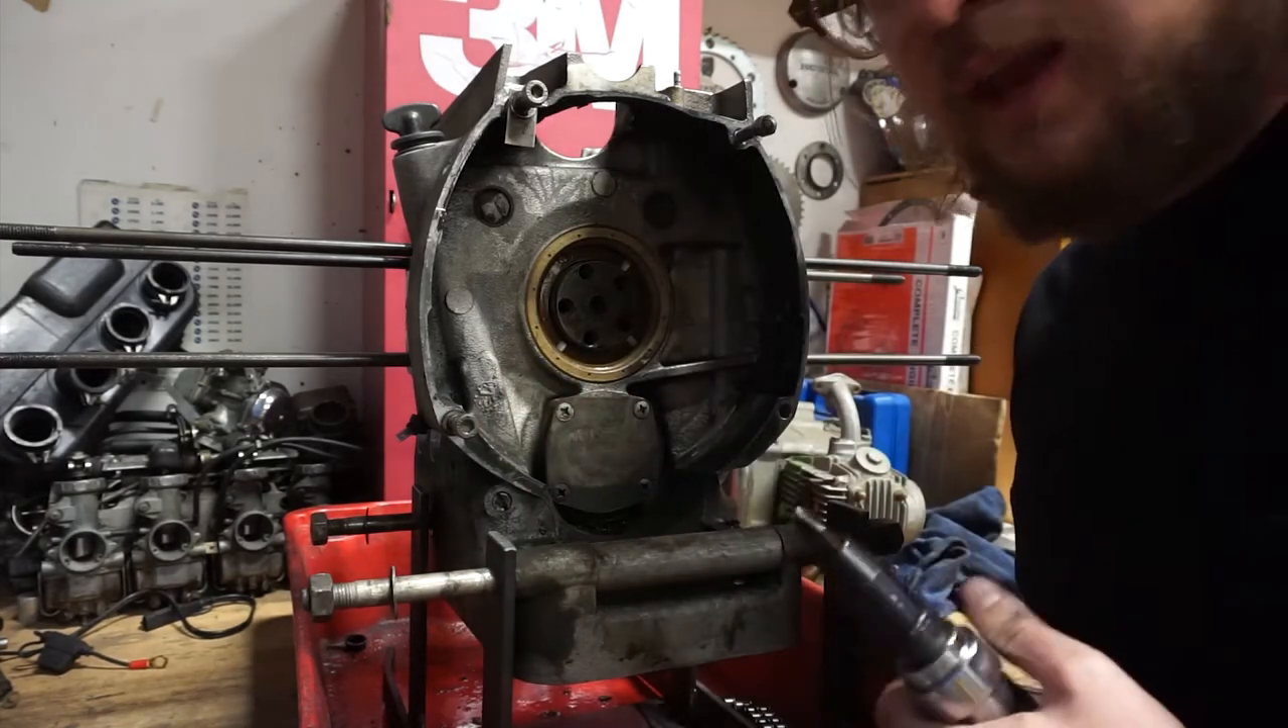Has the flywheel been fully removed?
Yes.